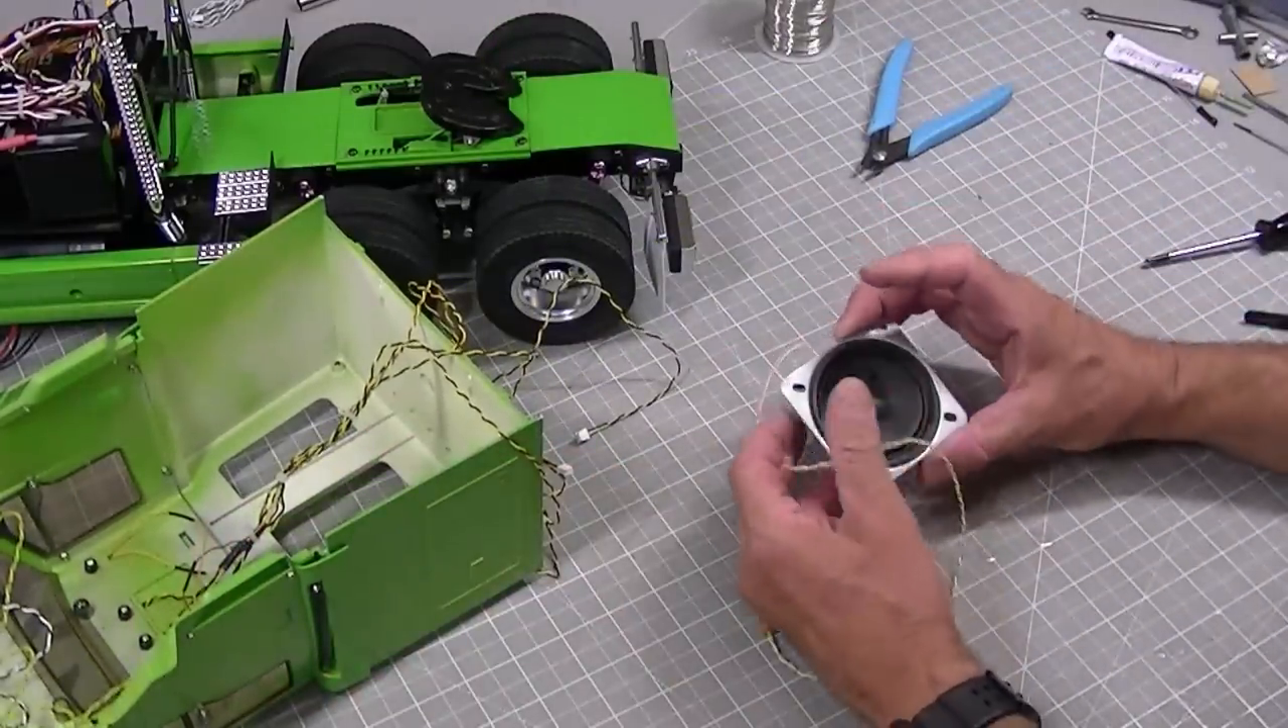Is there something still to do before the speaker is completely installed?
Yes.